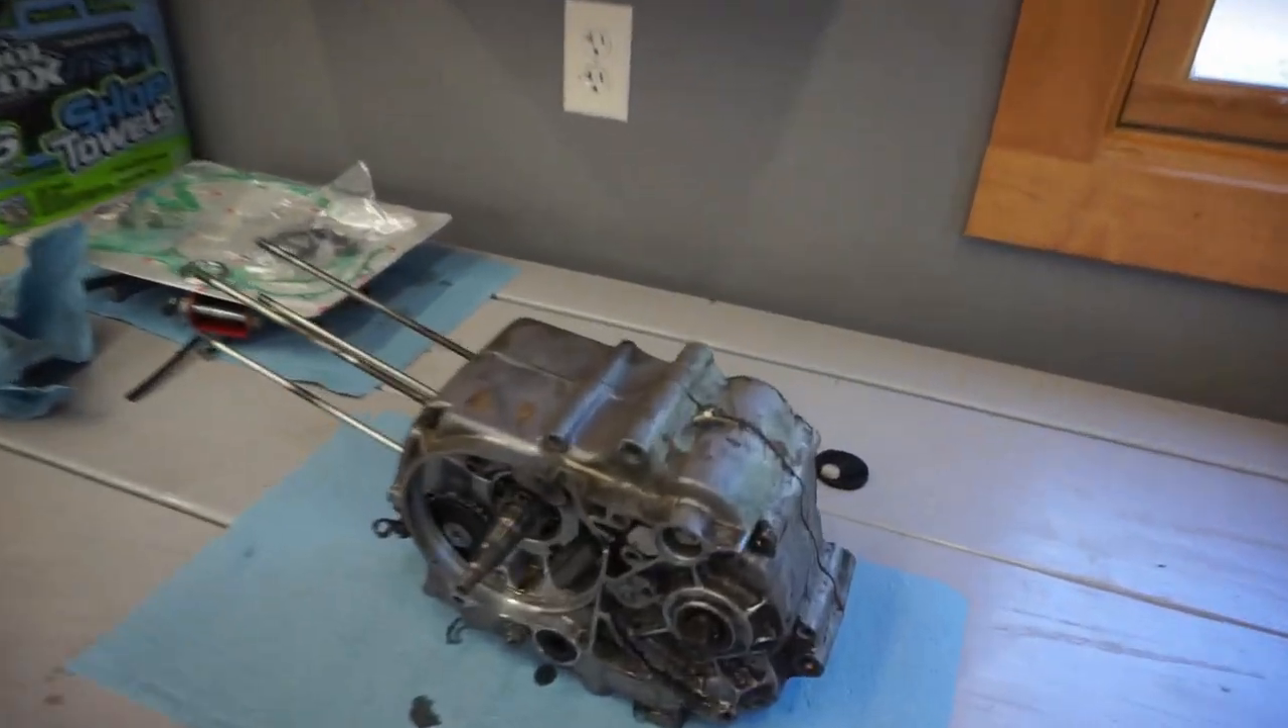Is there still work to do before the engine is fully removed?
No.